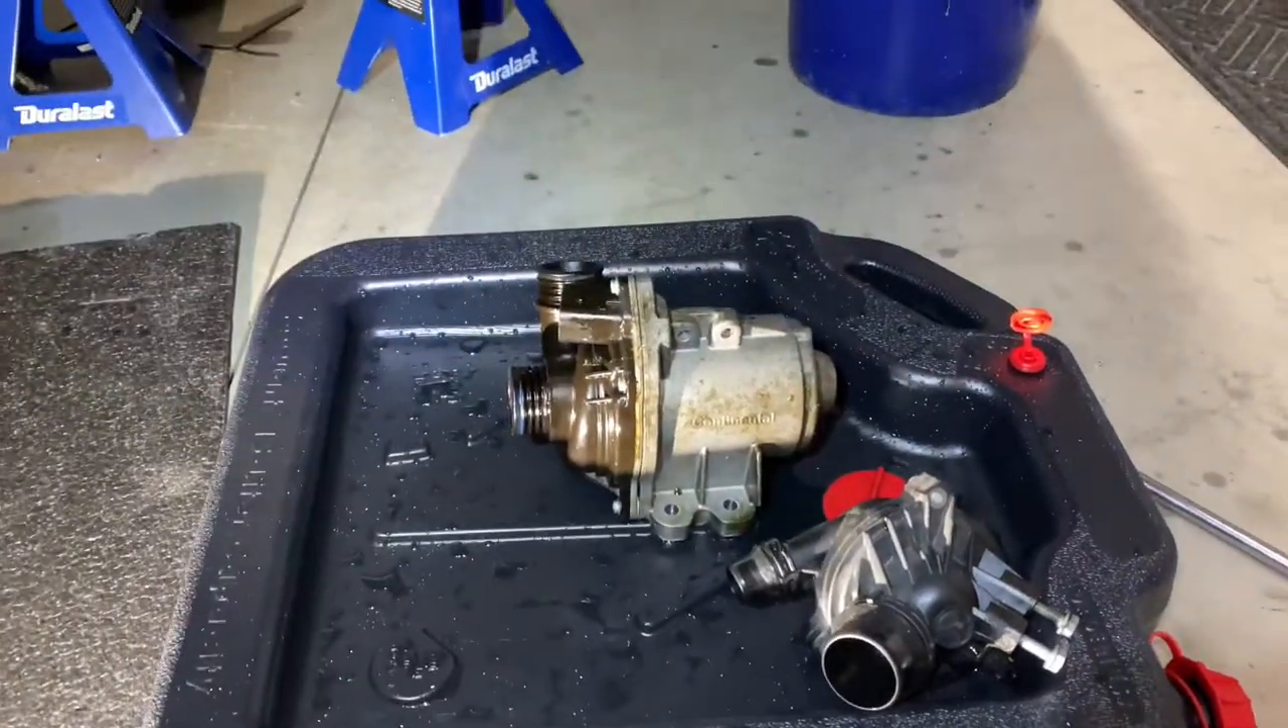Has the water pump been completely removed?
Yes.